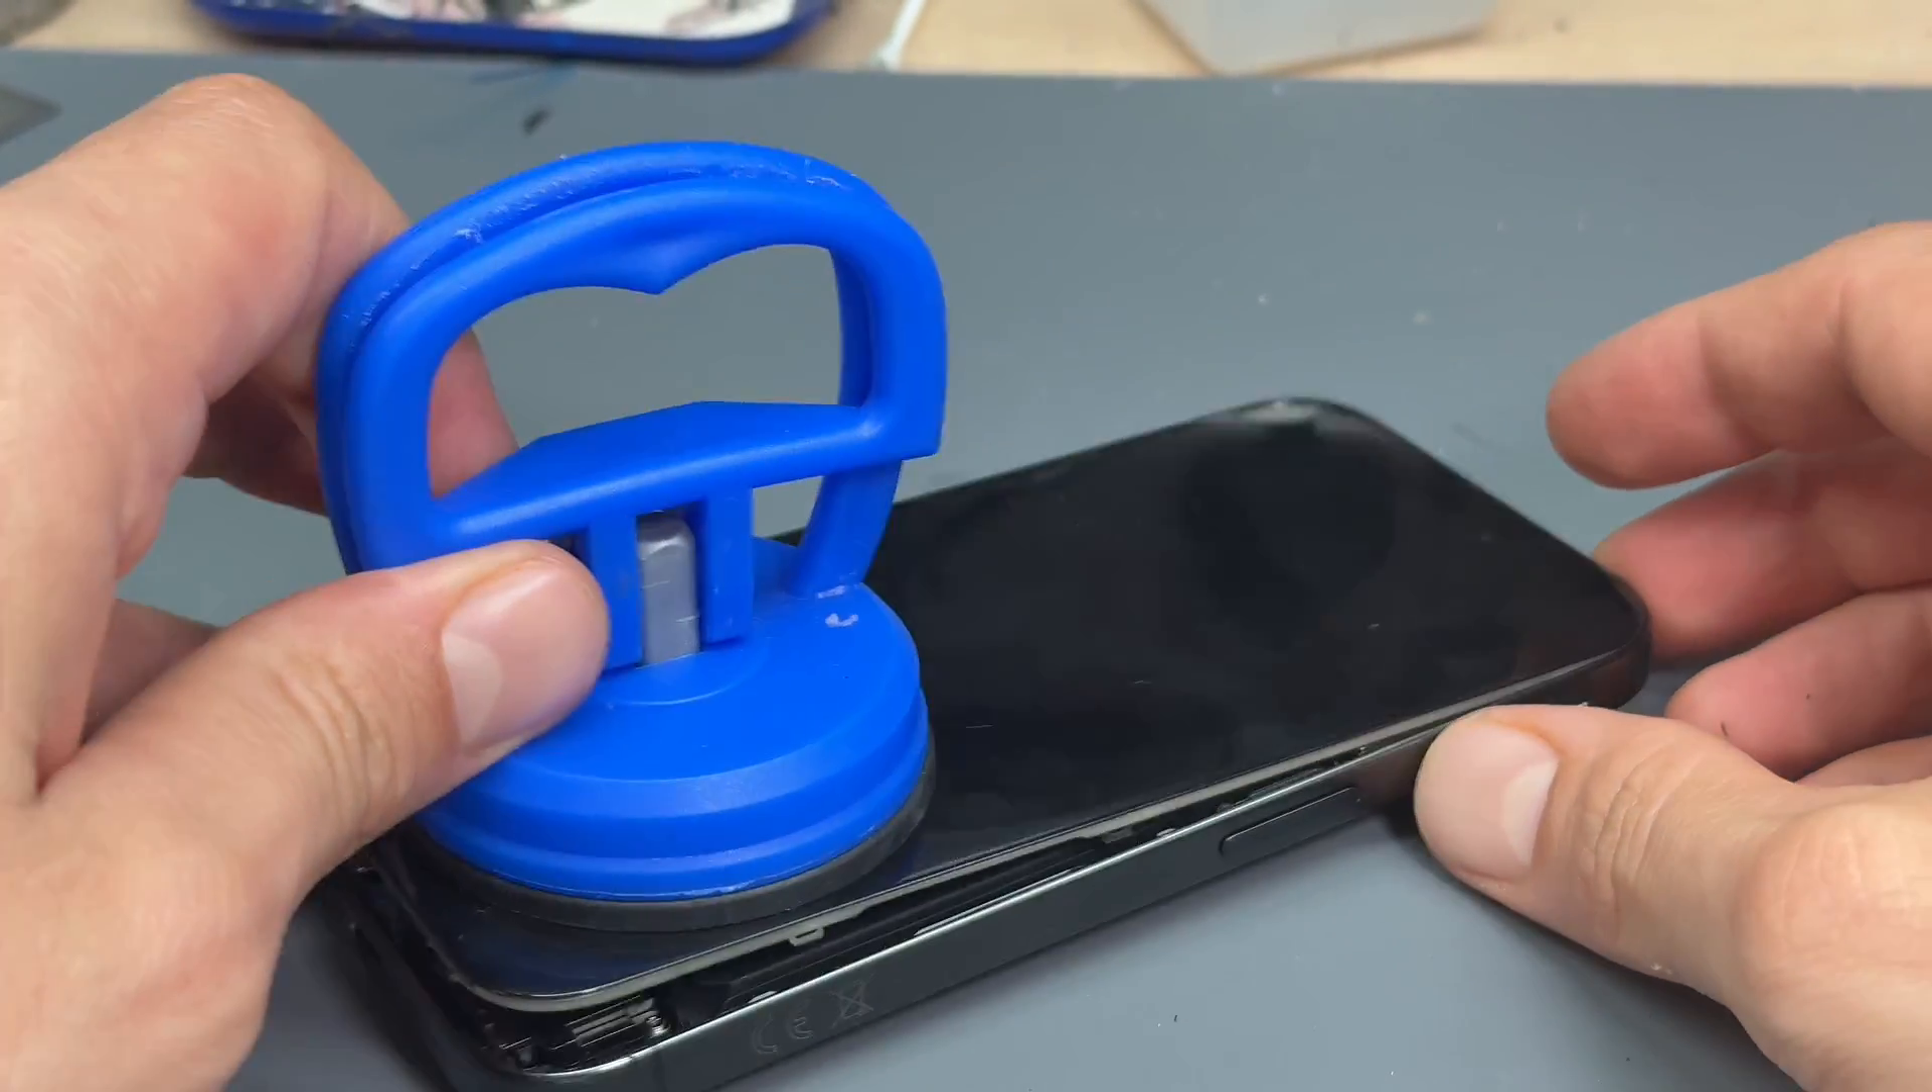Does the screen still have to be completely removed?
Yes.